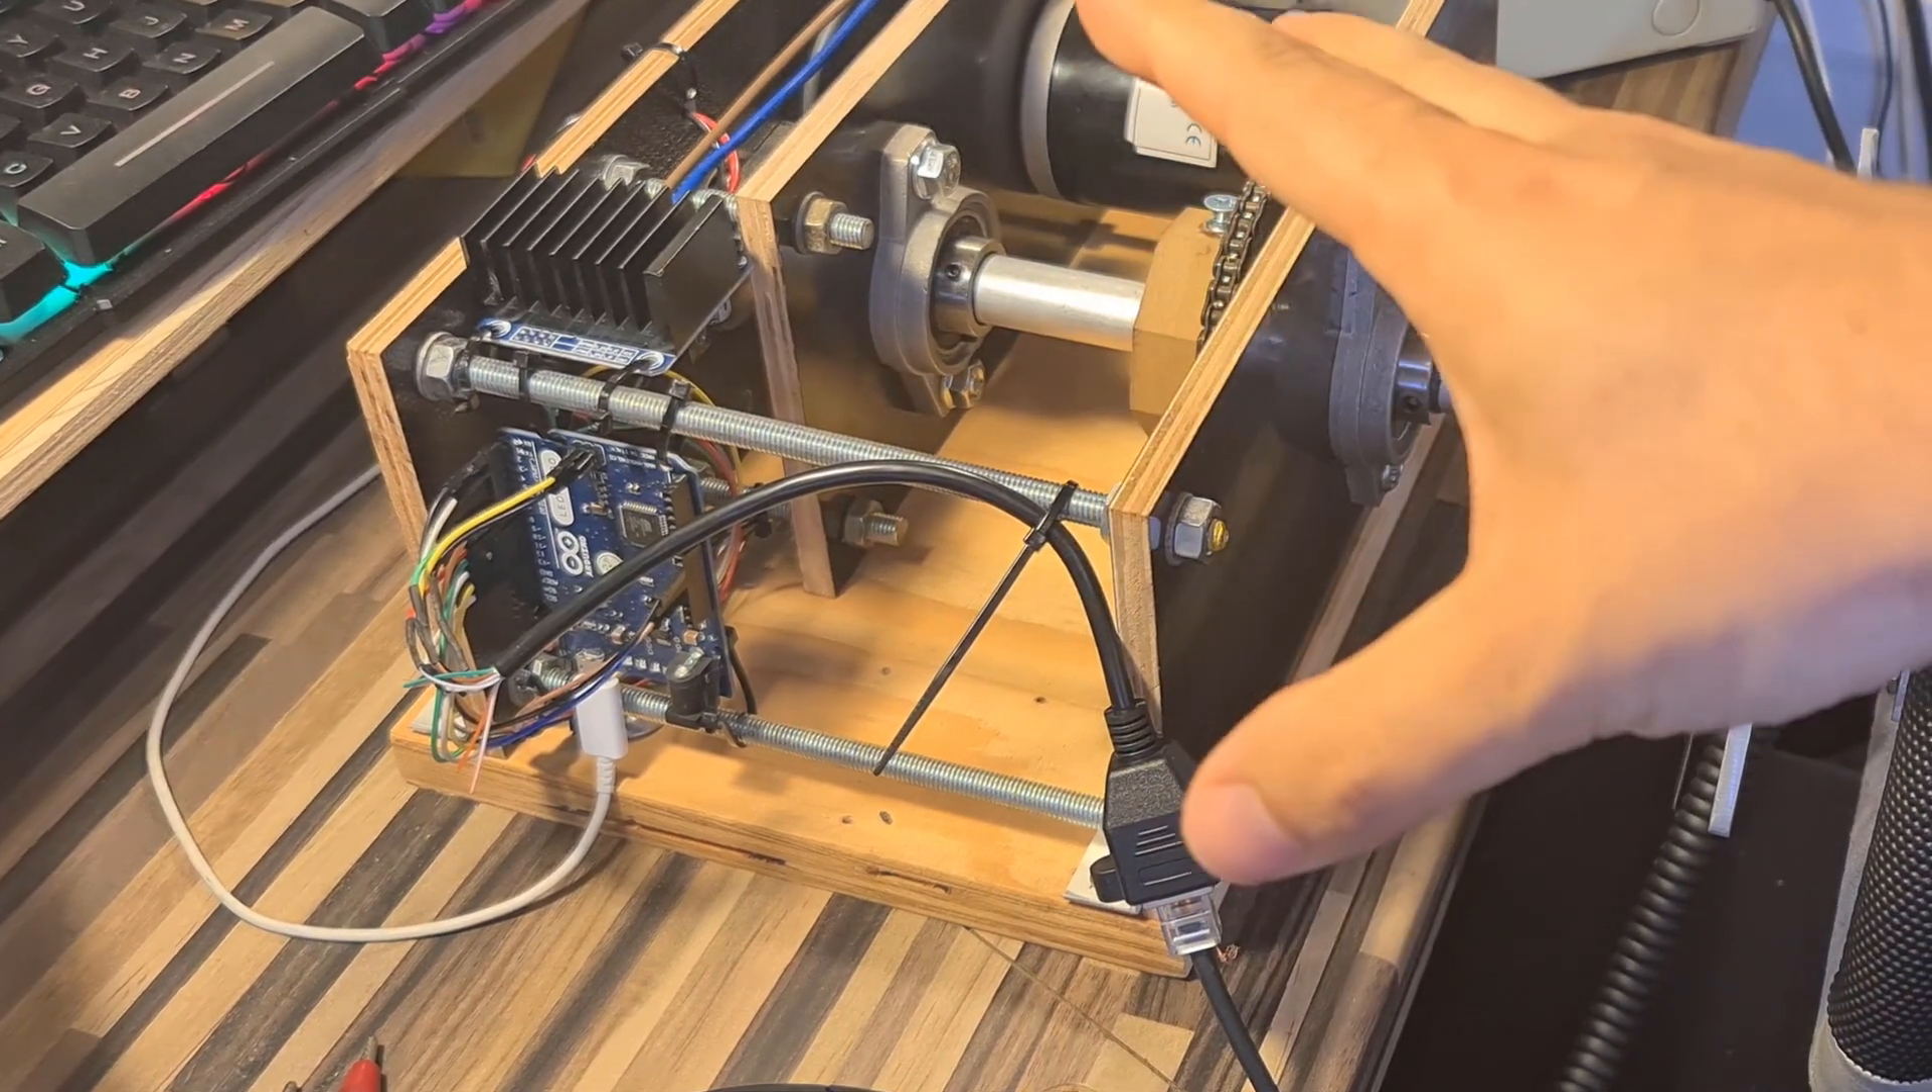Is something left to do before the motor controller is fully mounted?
No.